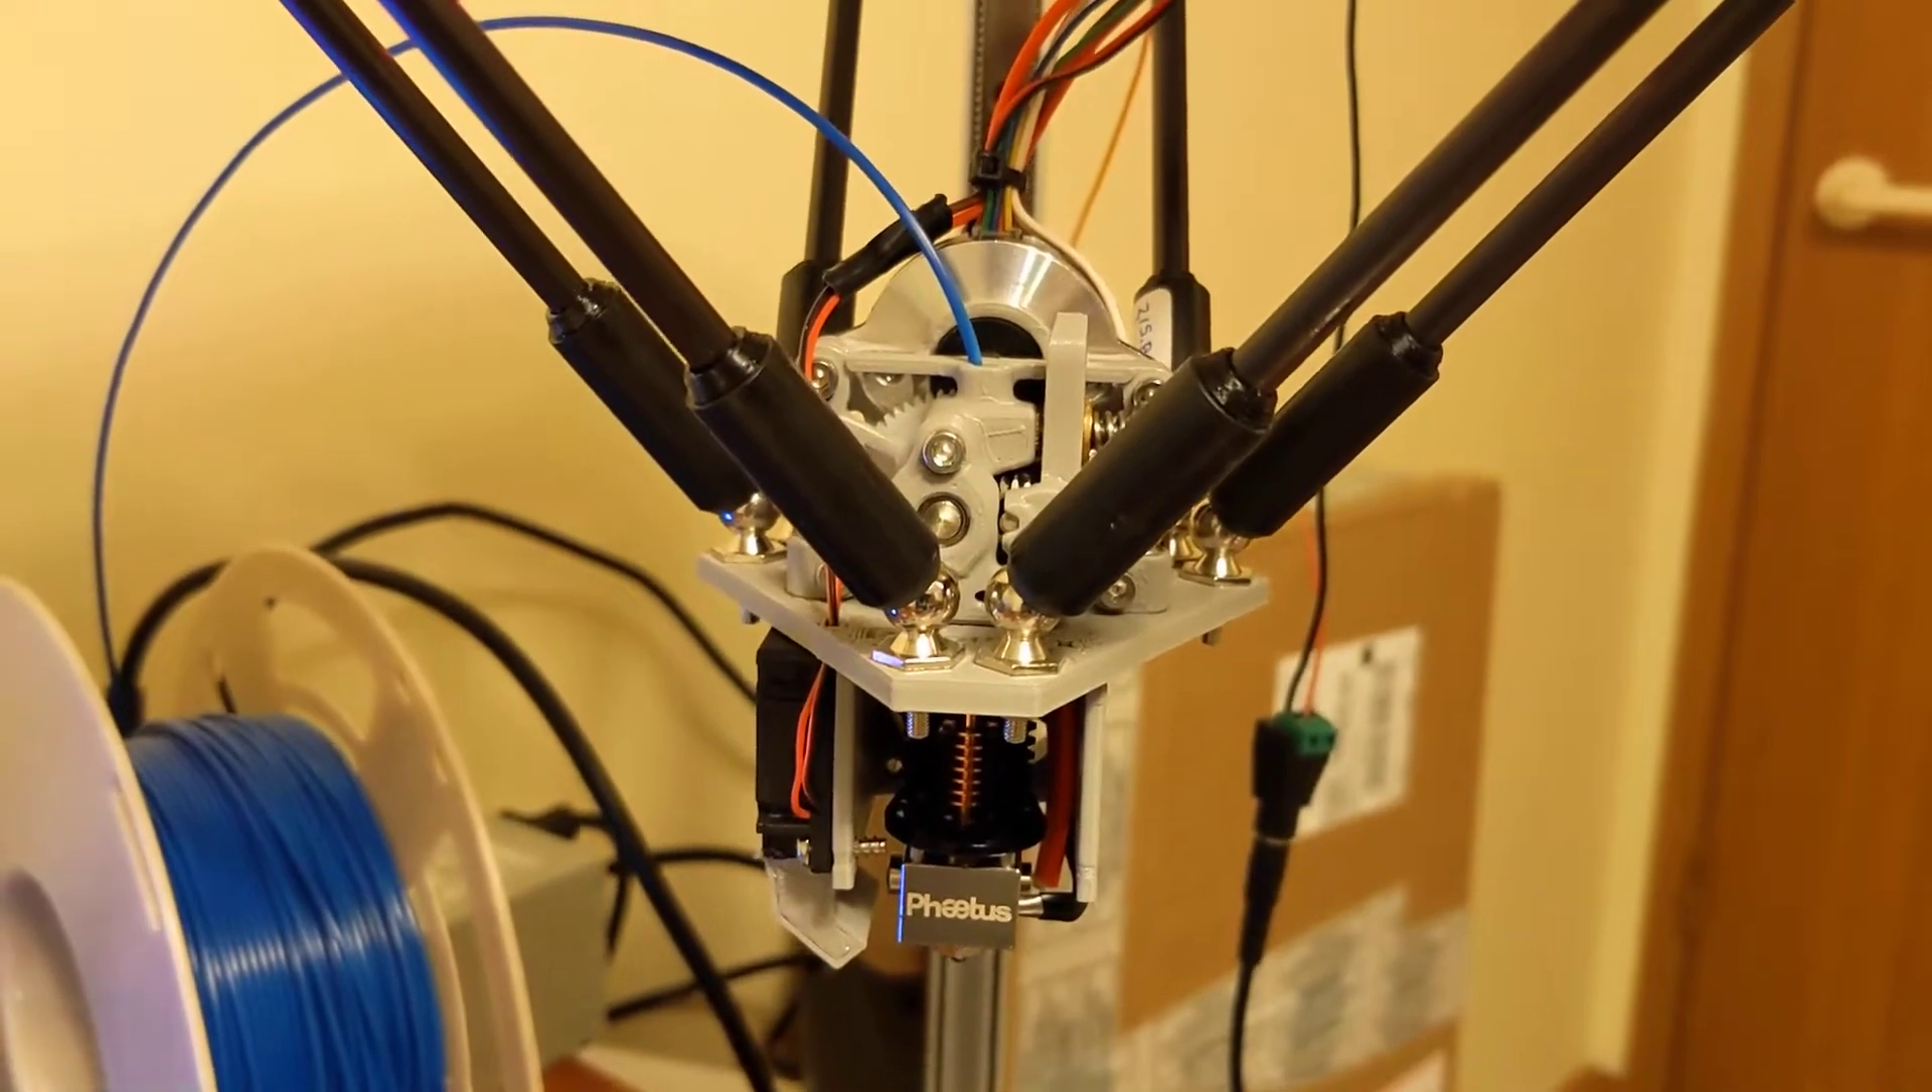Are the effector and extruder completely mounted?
Yes.